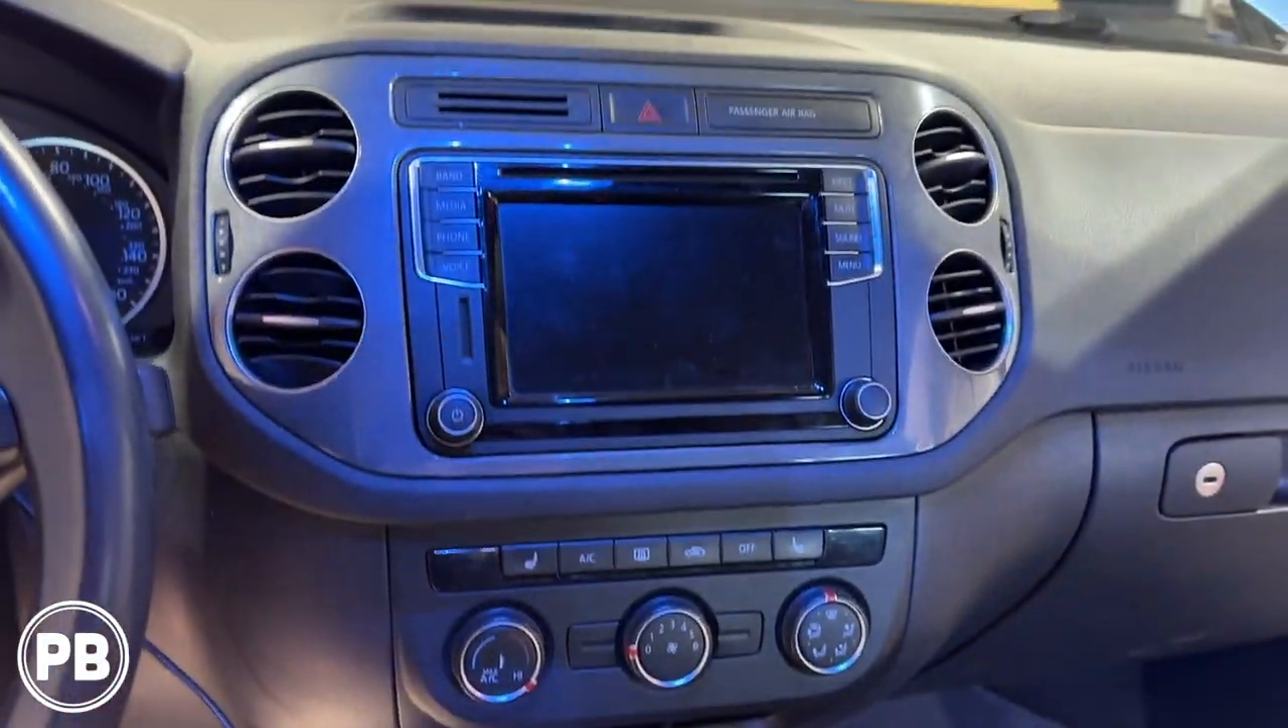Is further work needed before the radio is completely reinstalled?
No.